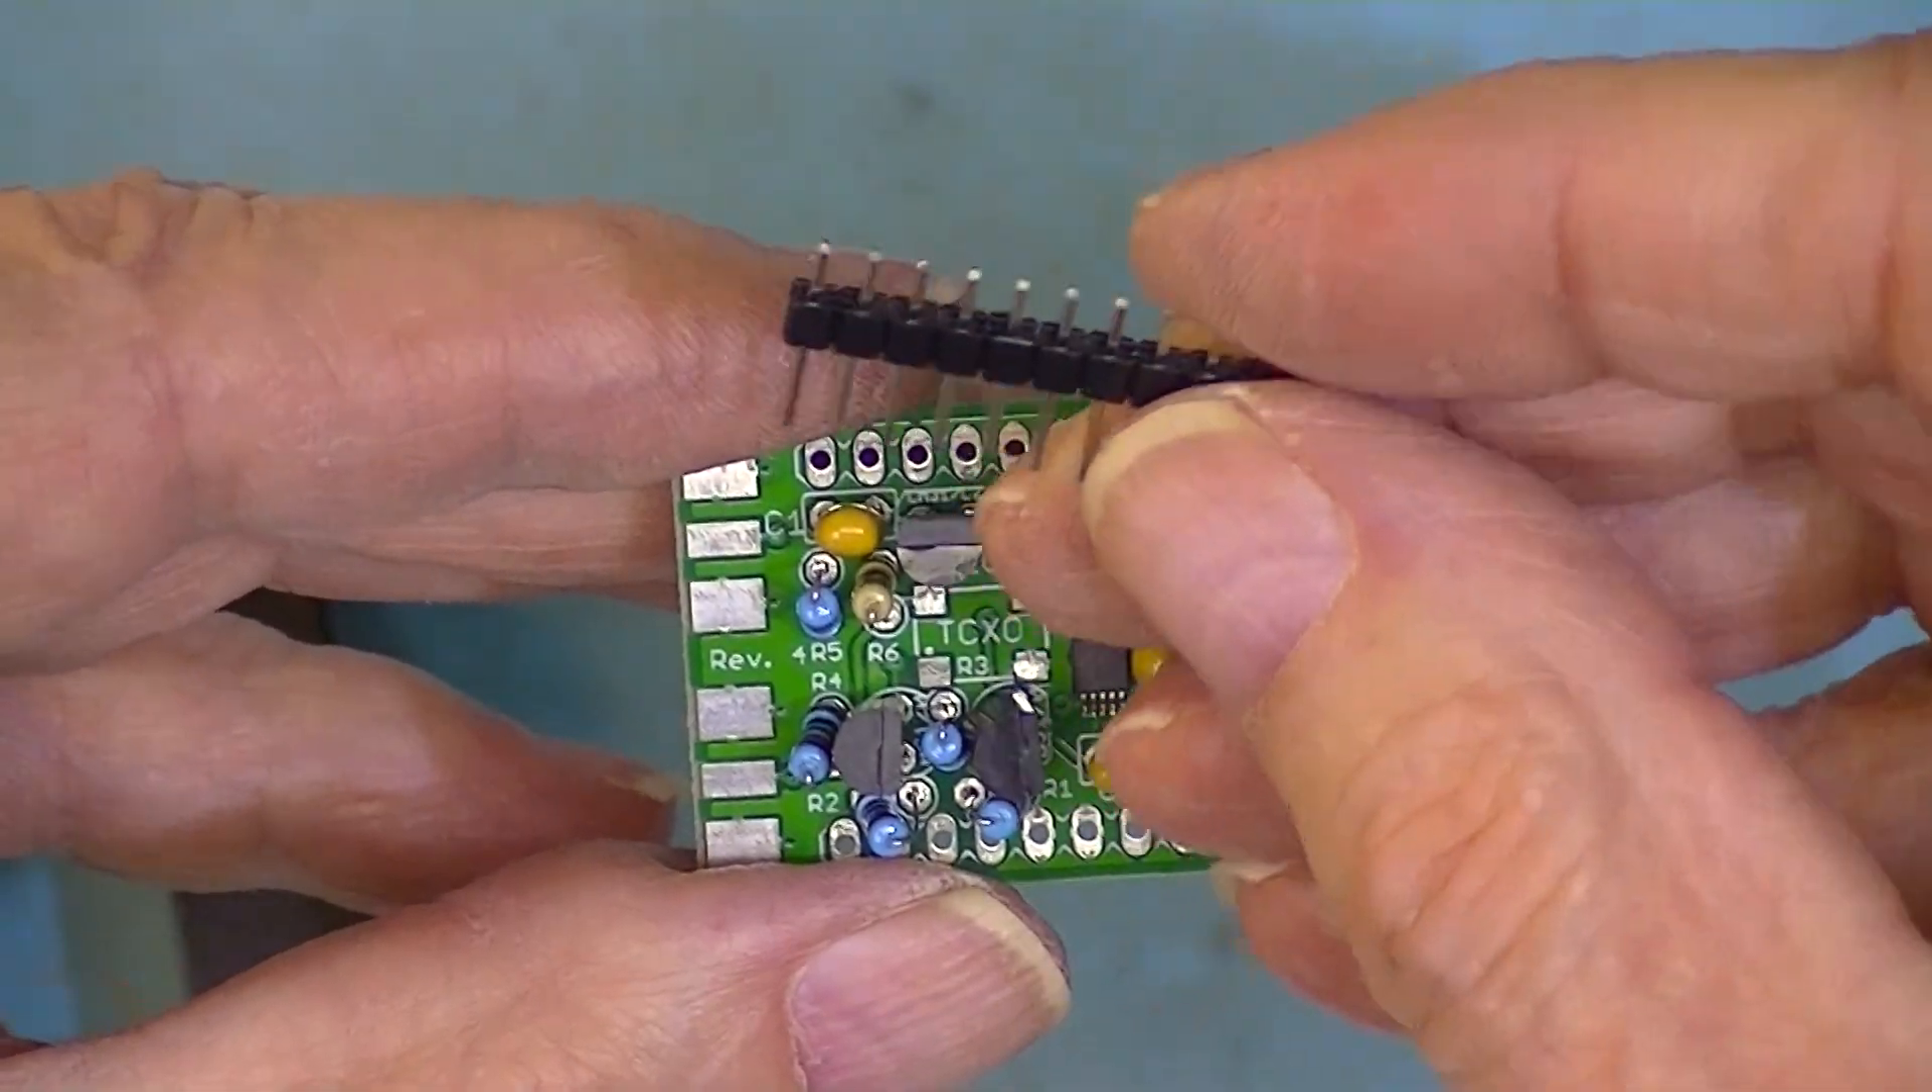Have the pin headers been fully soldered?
No.